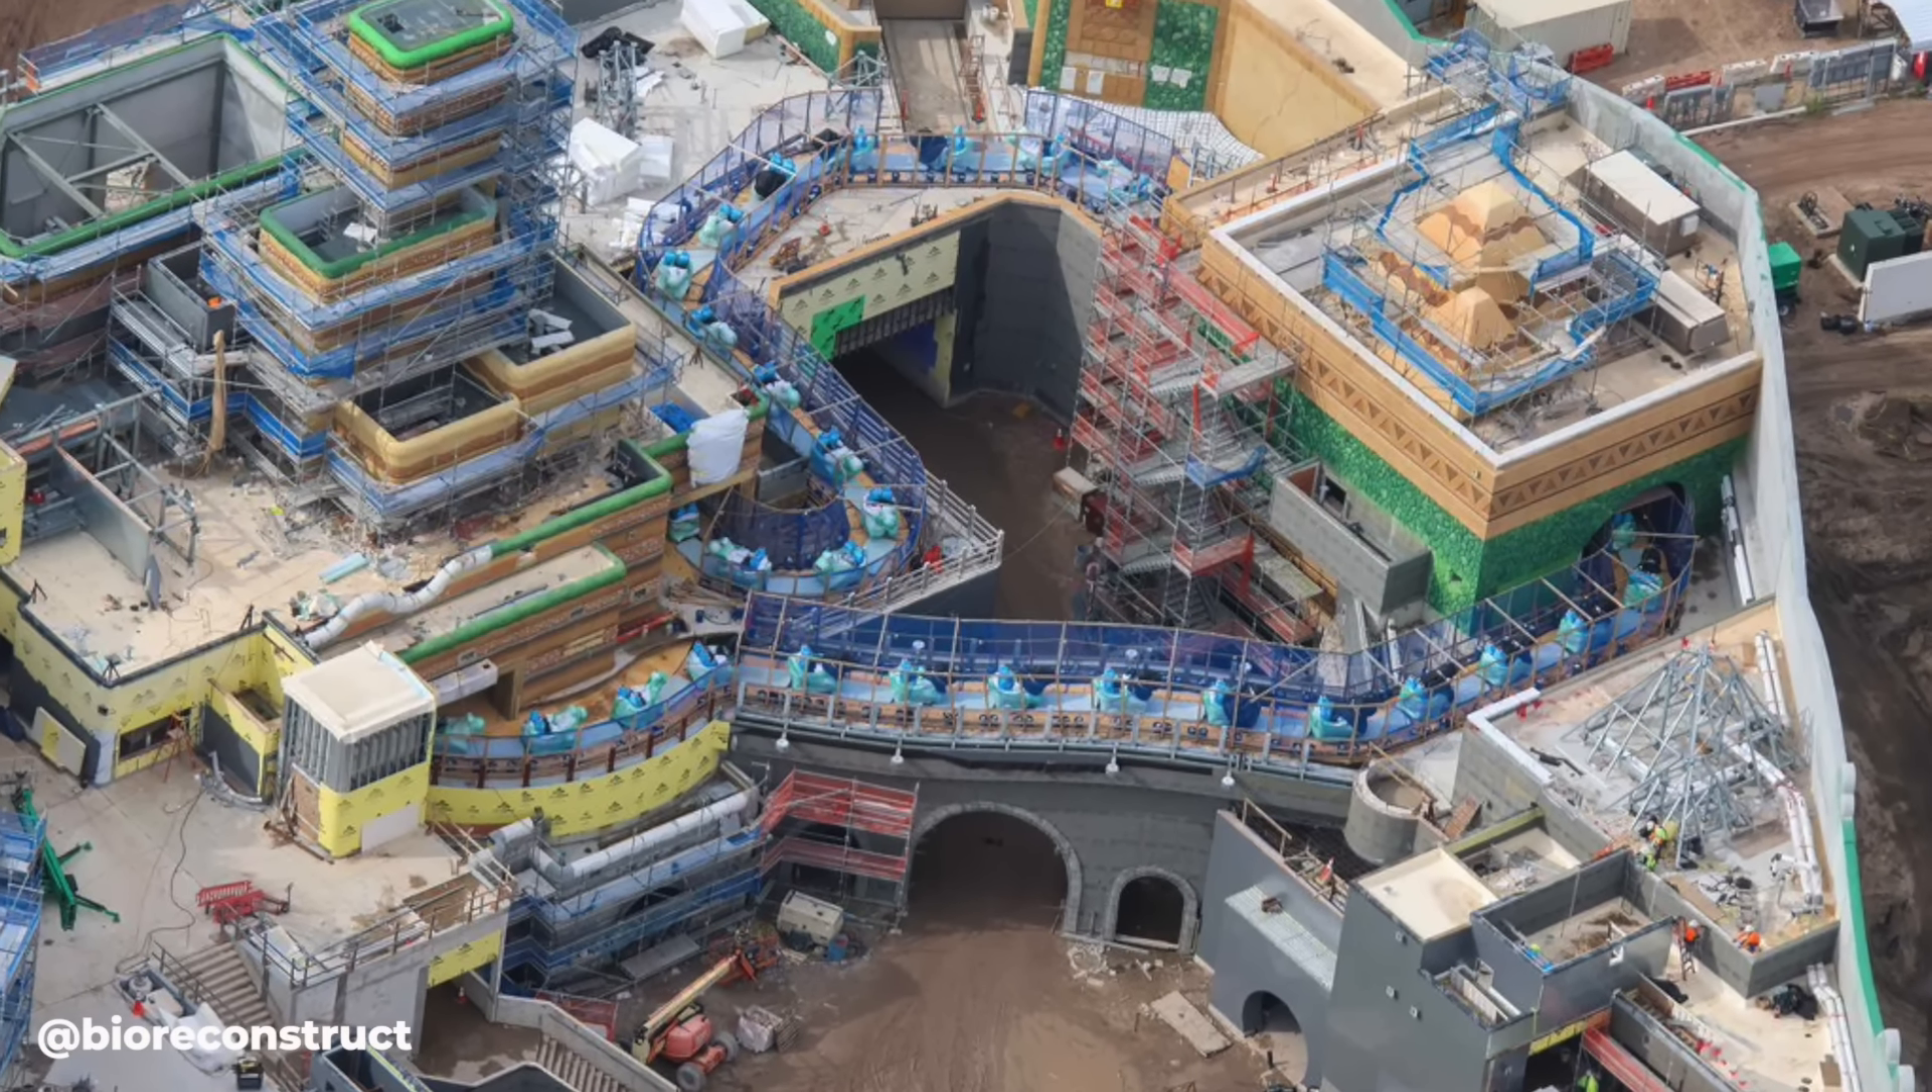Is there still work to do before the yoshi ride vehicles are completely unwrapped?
Yes.